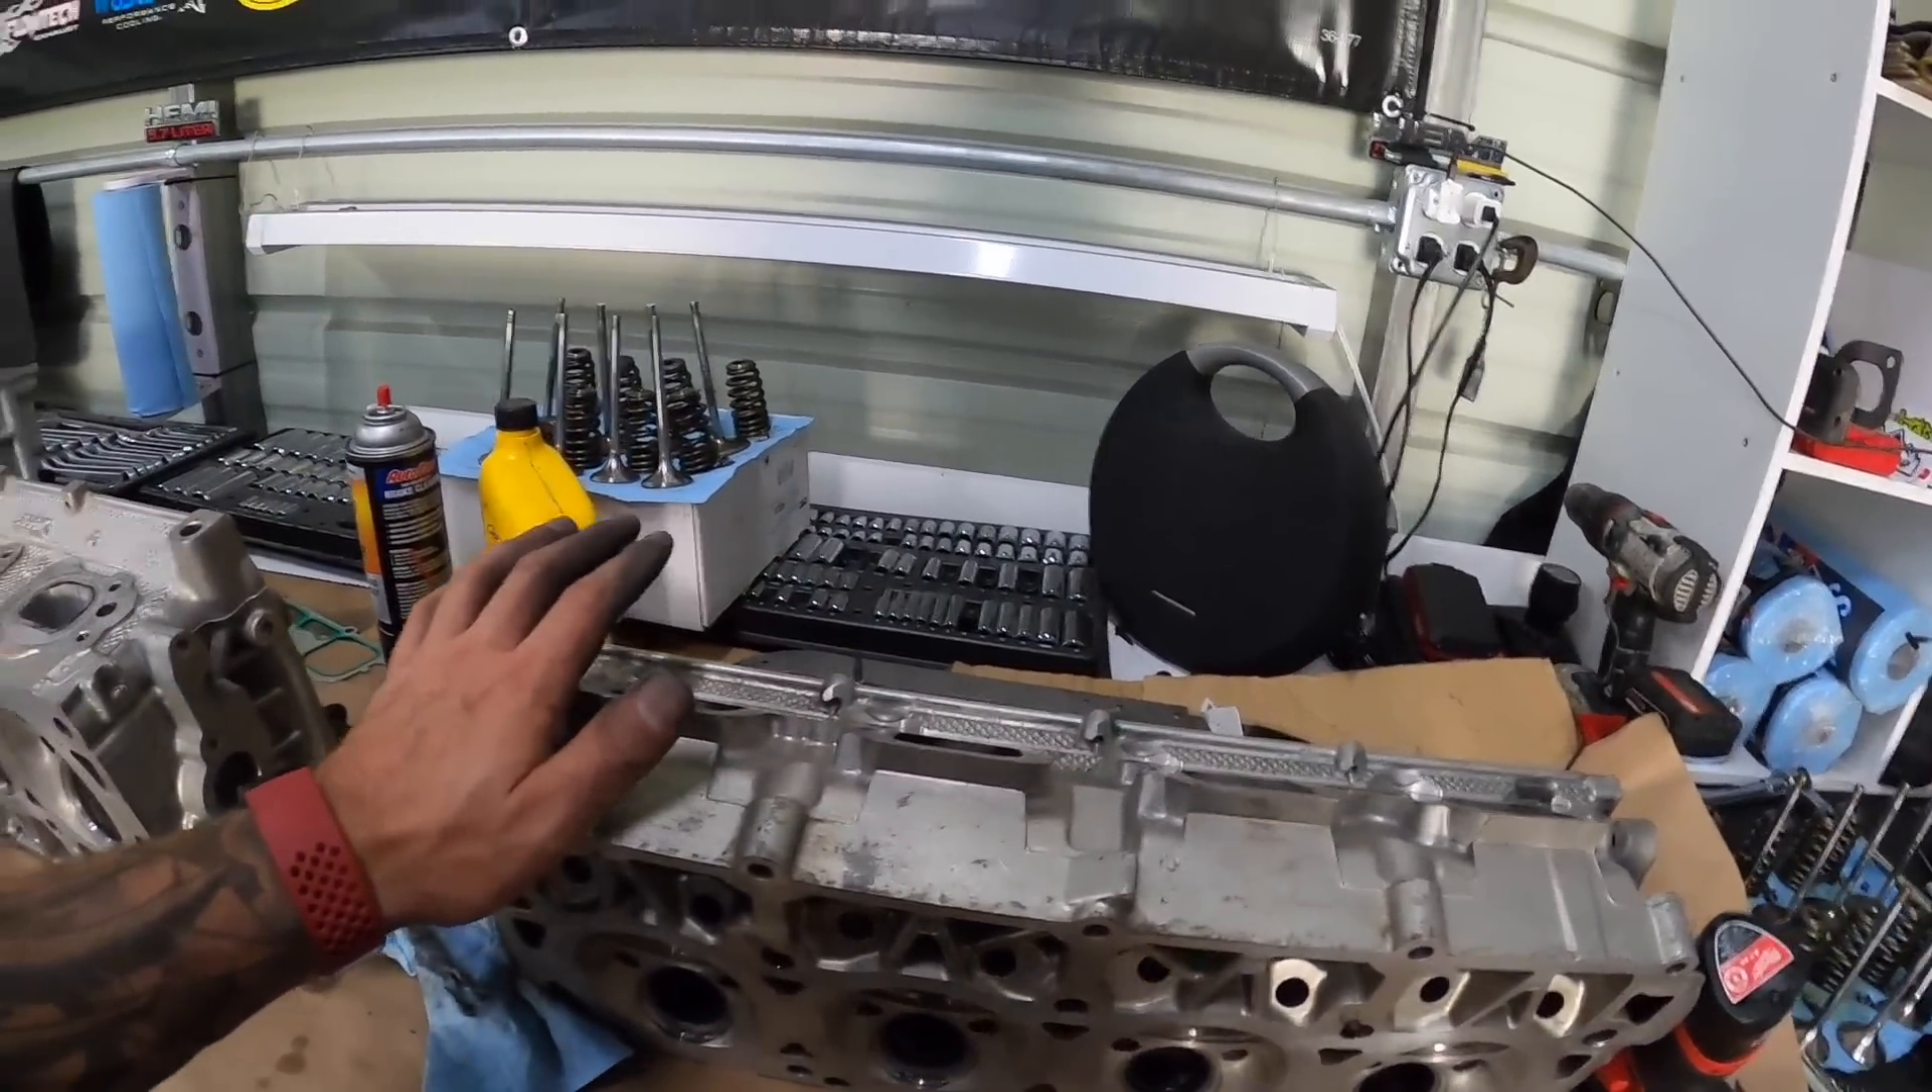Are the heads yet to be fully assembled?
Yes.